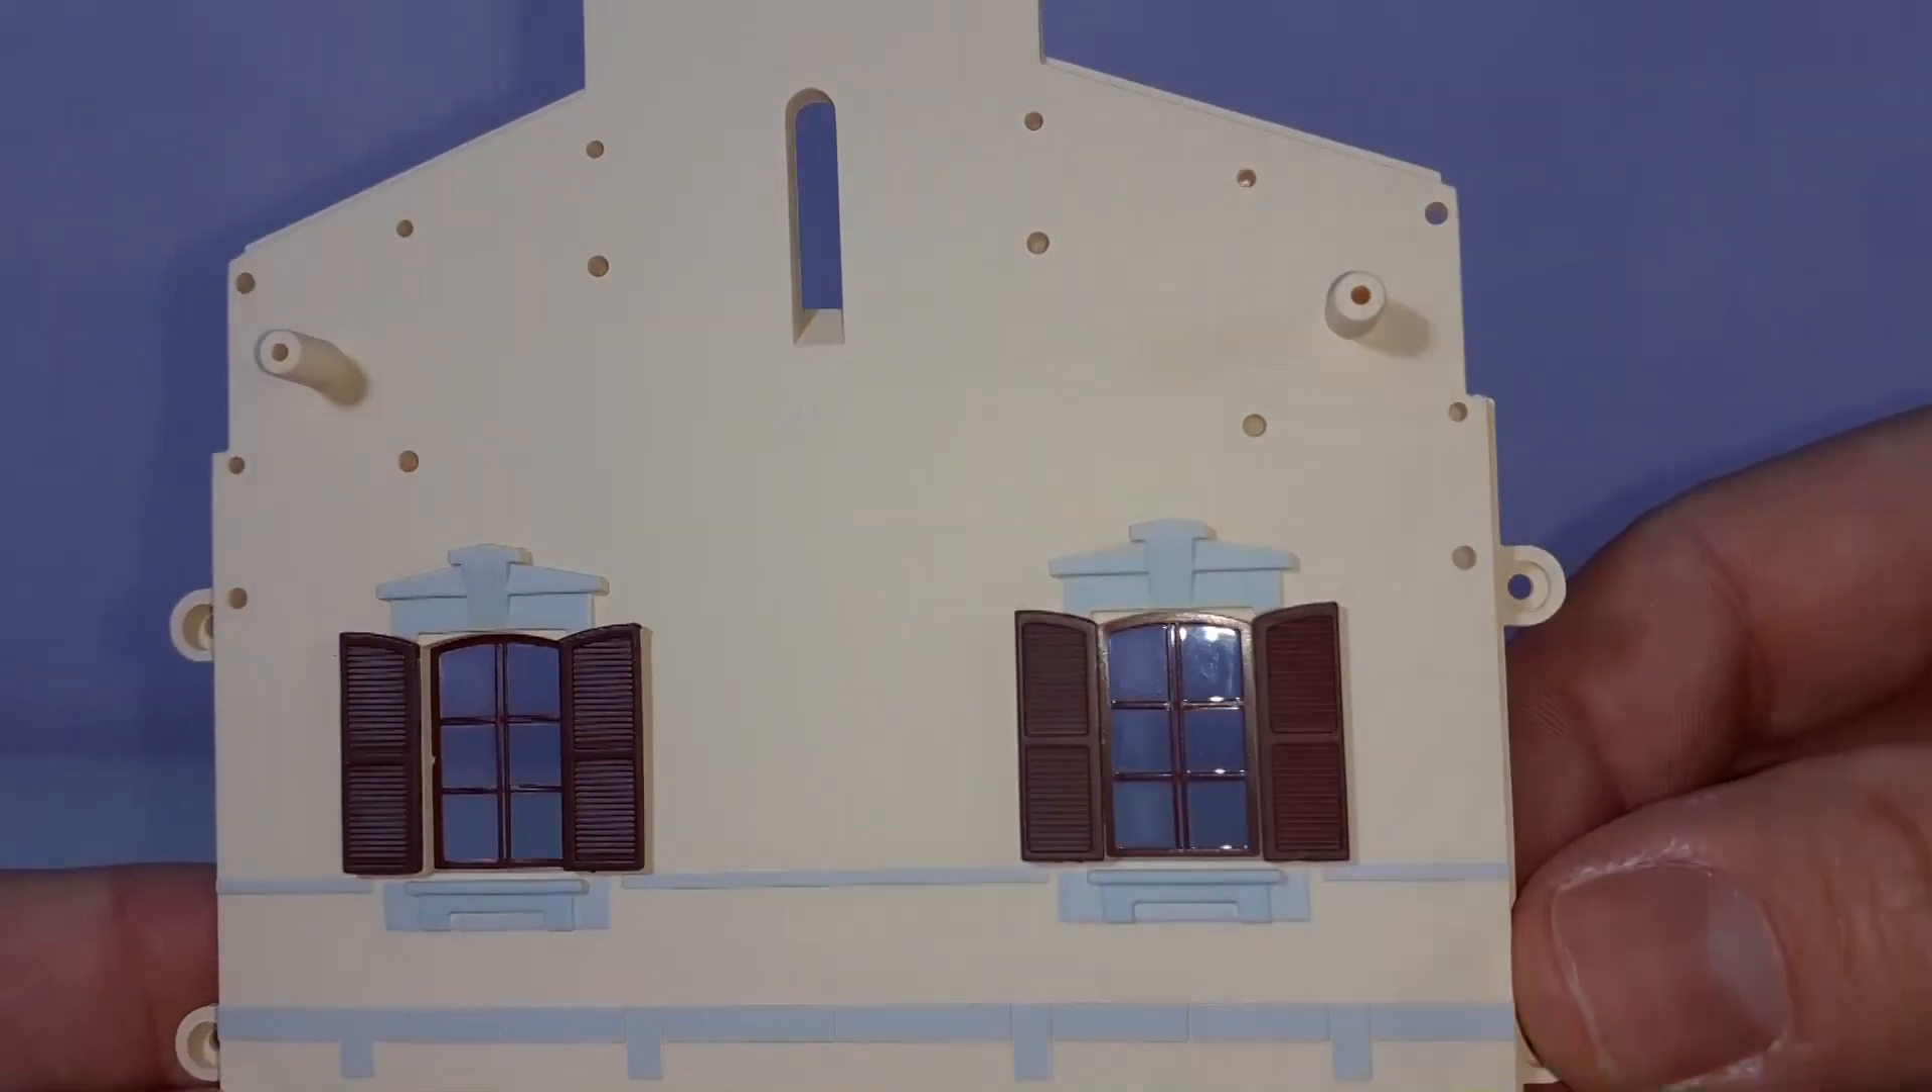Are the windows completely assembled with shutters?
Yes.